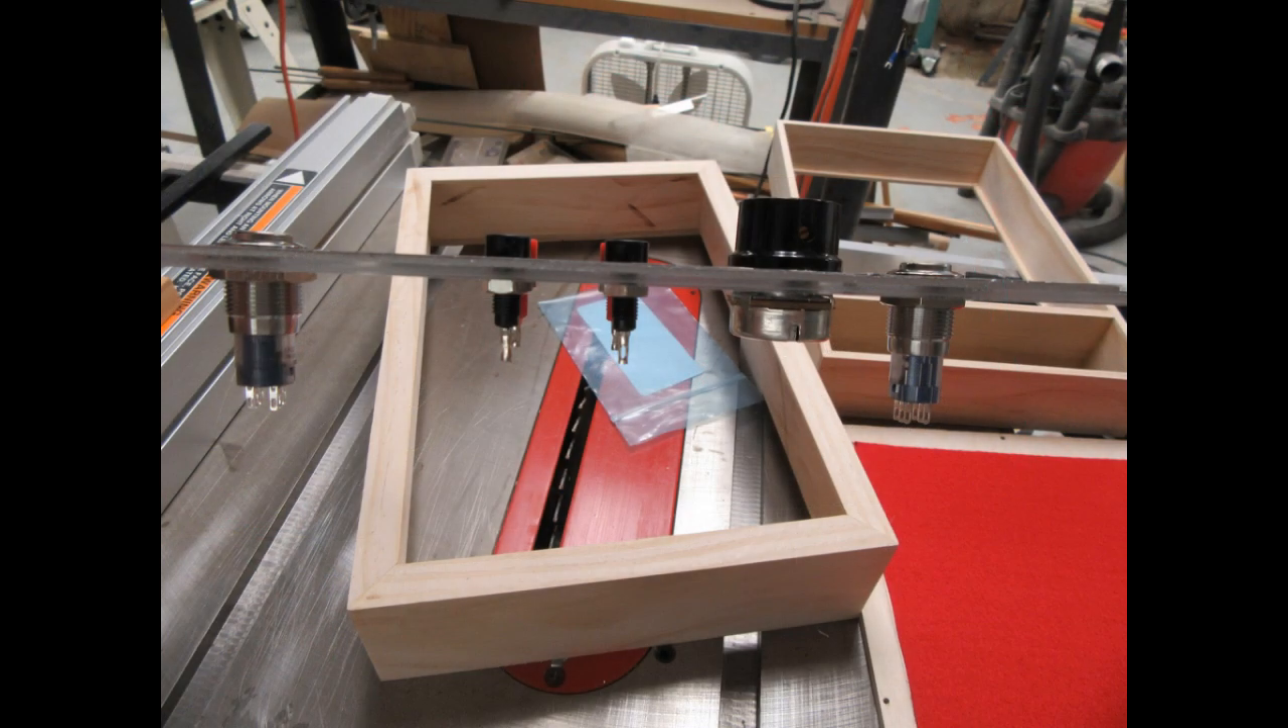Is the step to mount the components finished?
Yes.